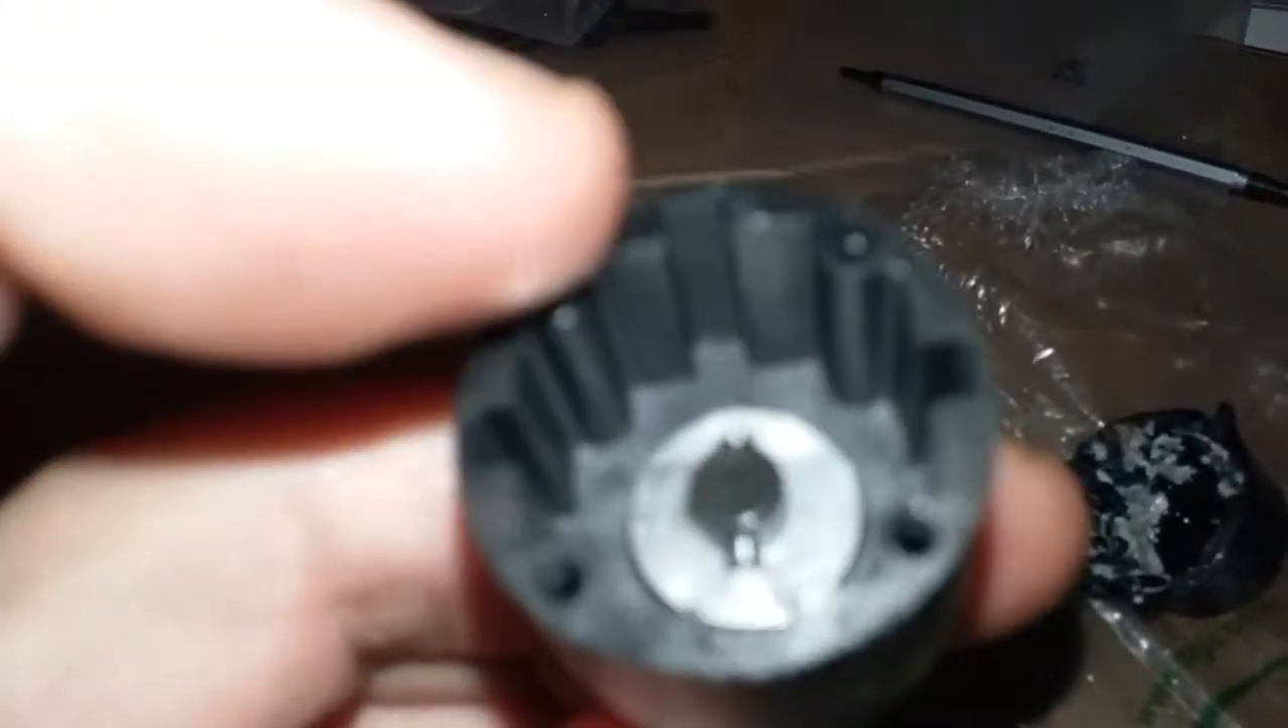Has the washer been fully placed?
Yes.